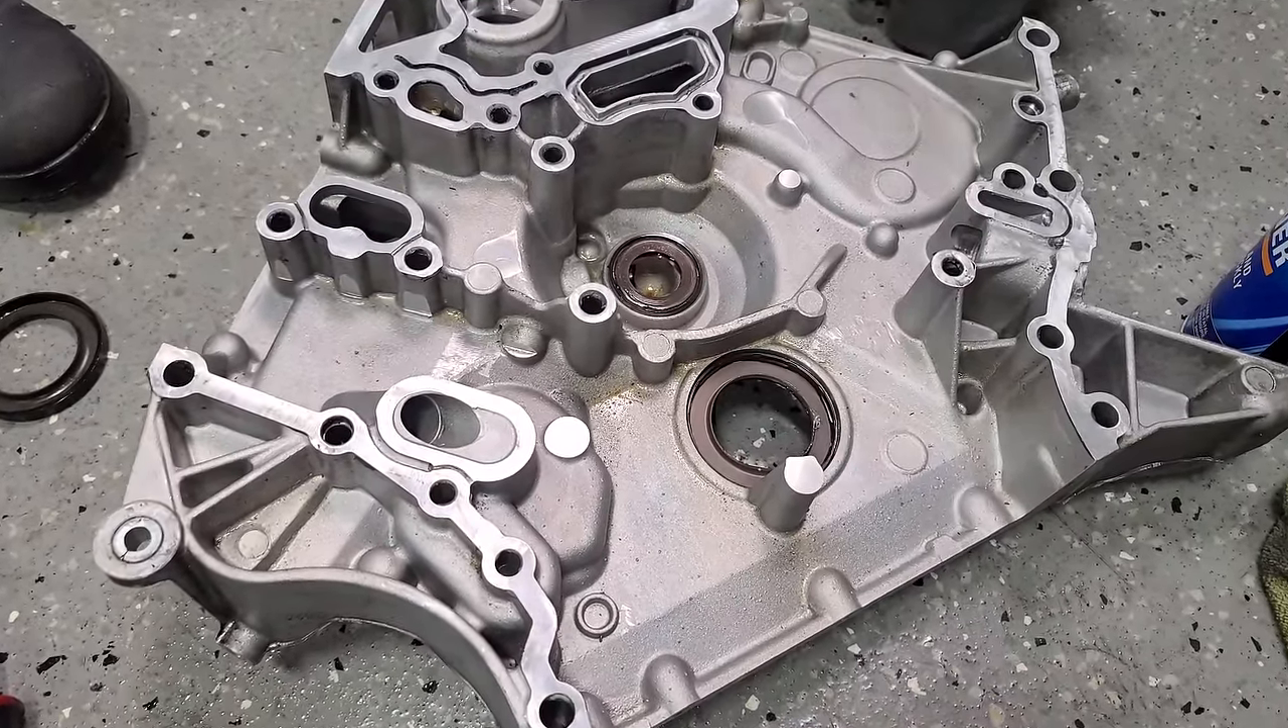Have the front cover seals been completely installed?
Yes.